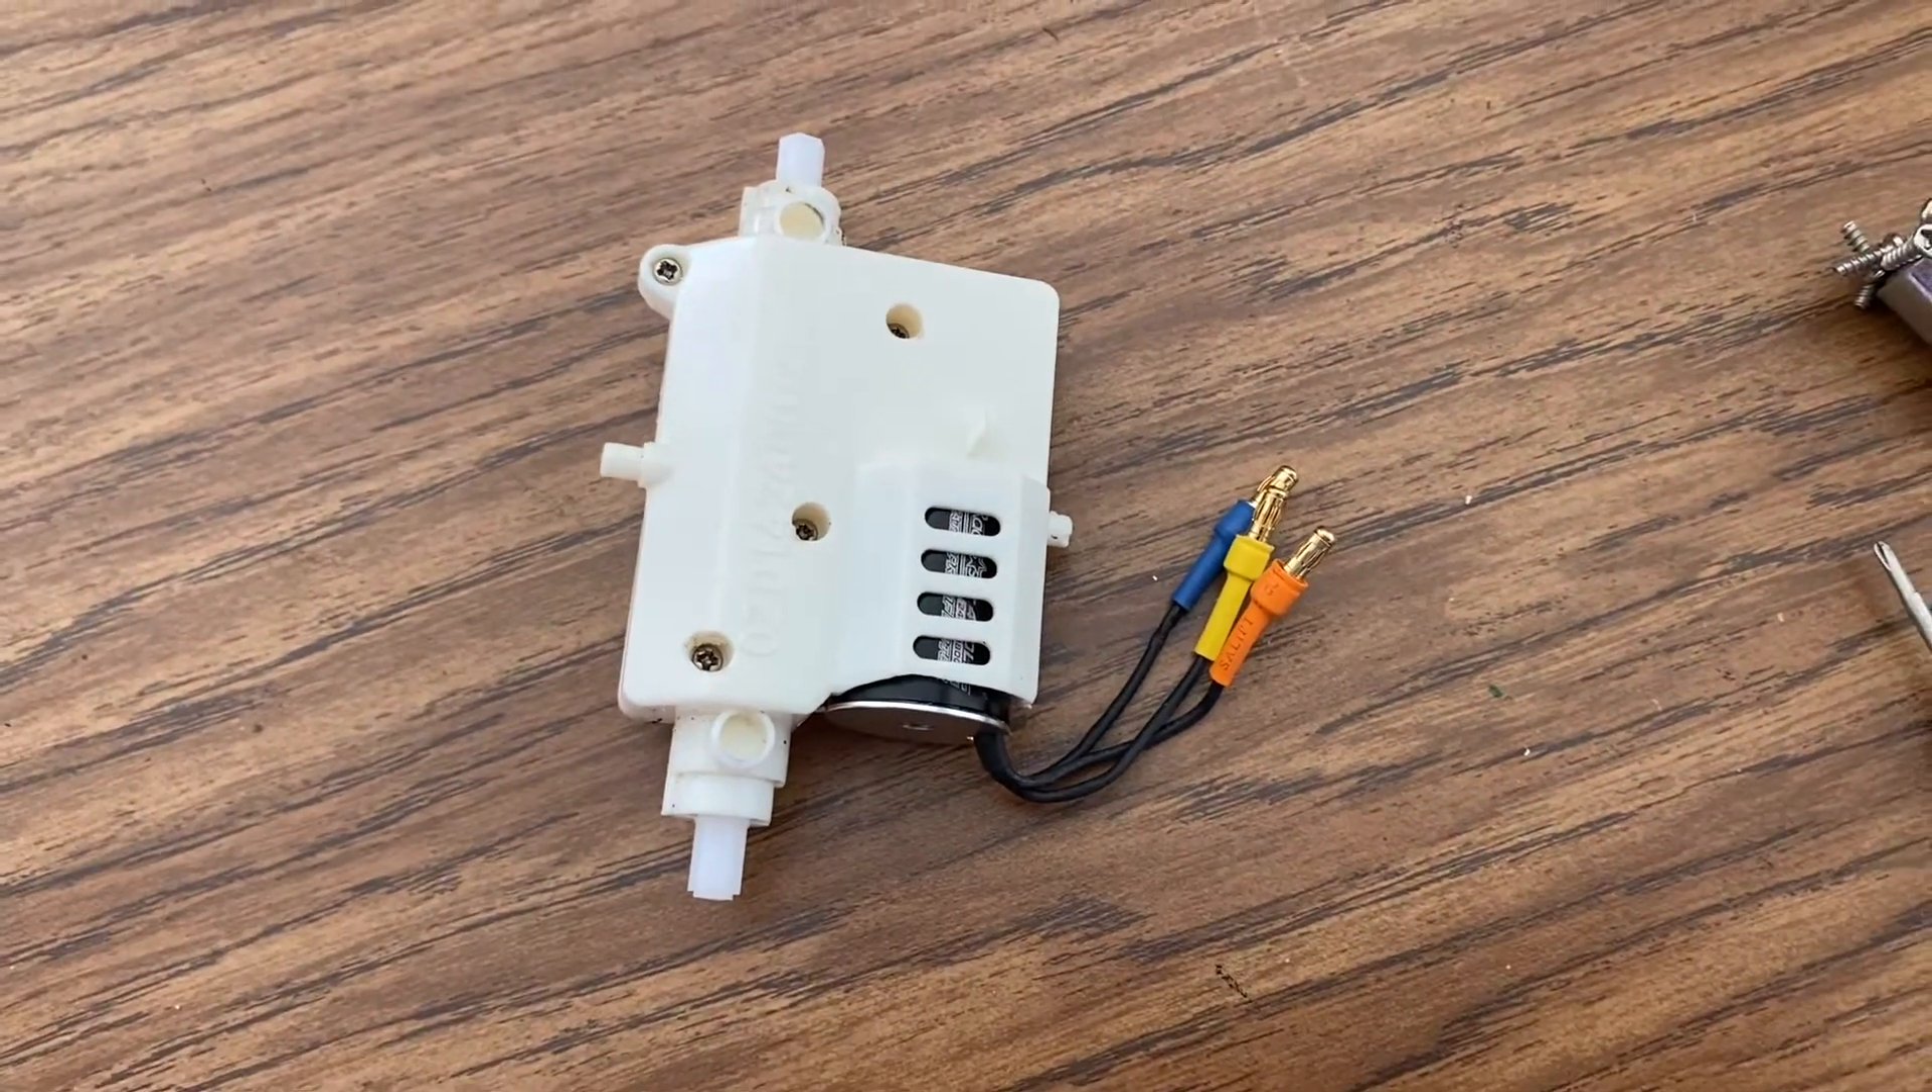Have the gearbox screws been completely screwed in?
Yes.